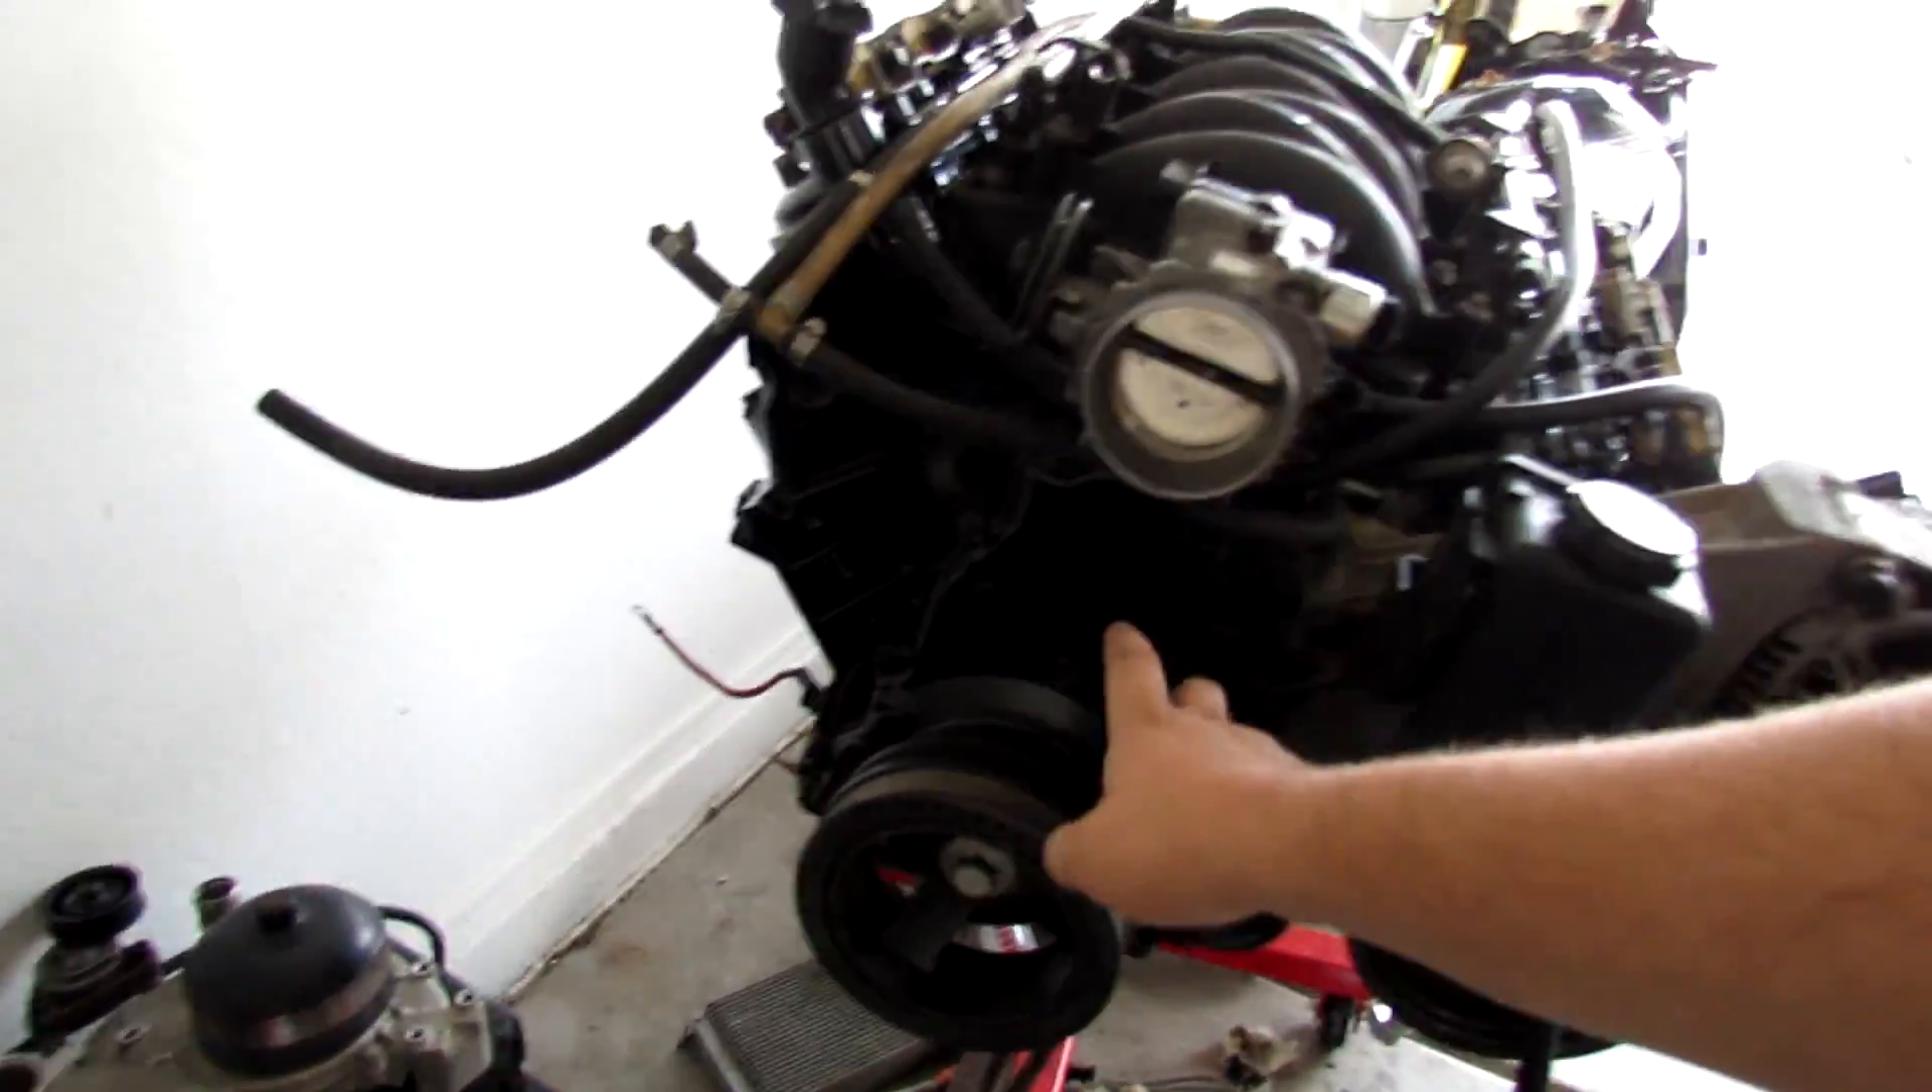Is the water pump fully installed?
No.